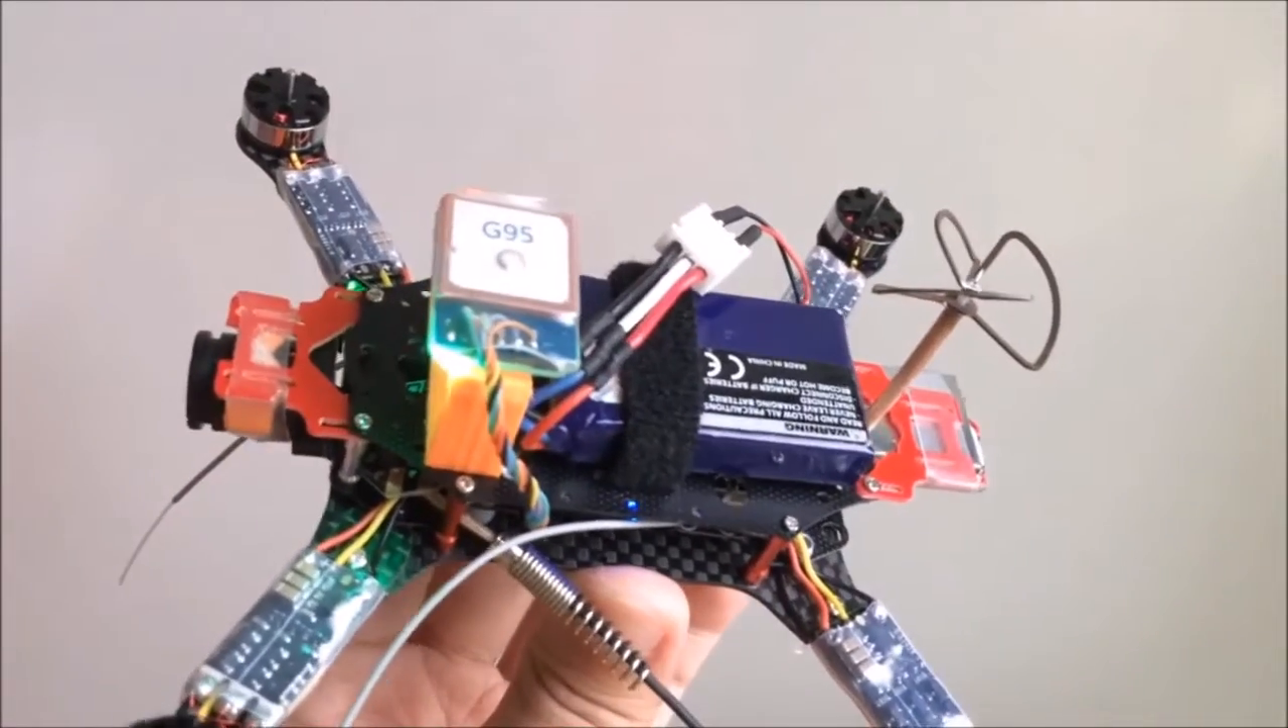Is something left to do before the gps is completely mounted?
No.